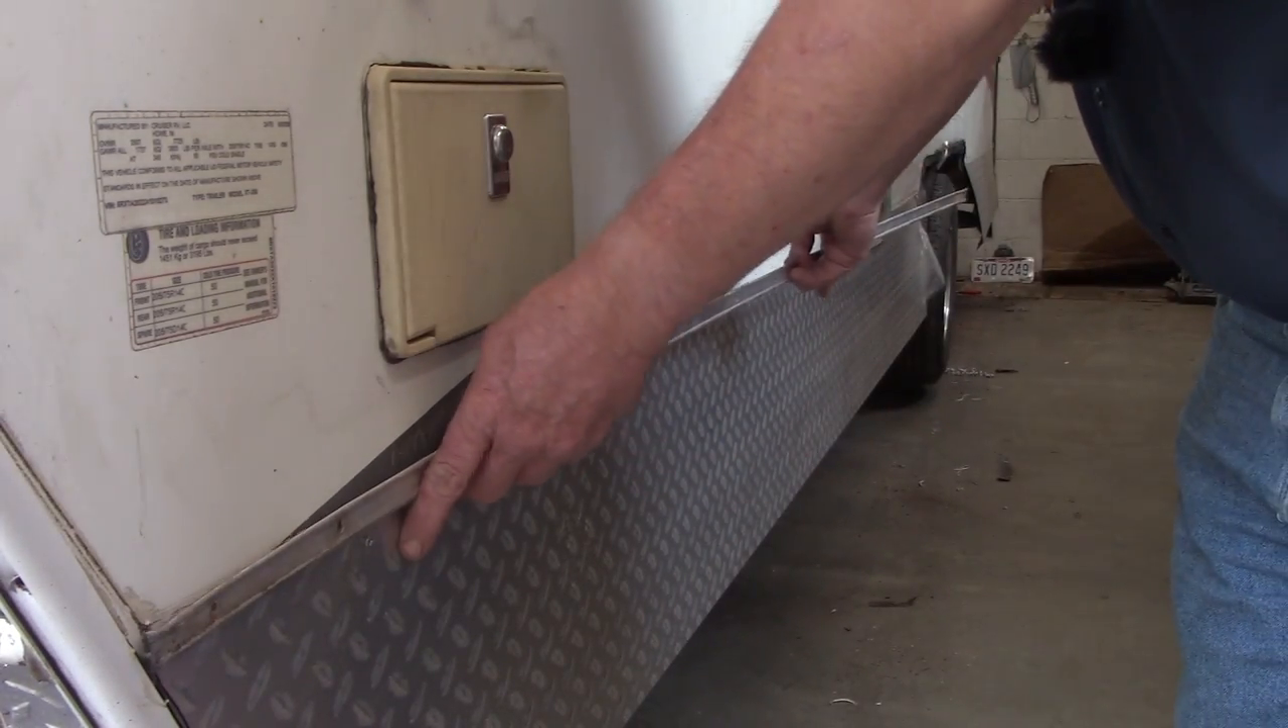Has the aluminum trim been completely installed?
No.